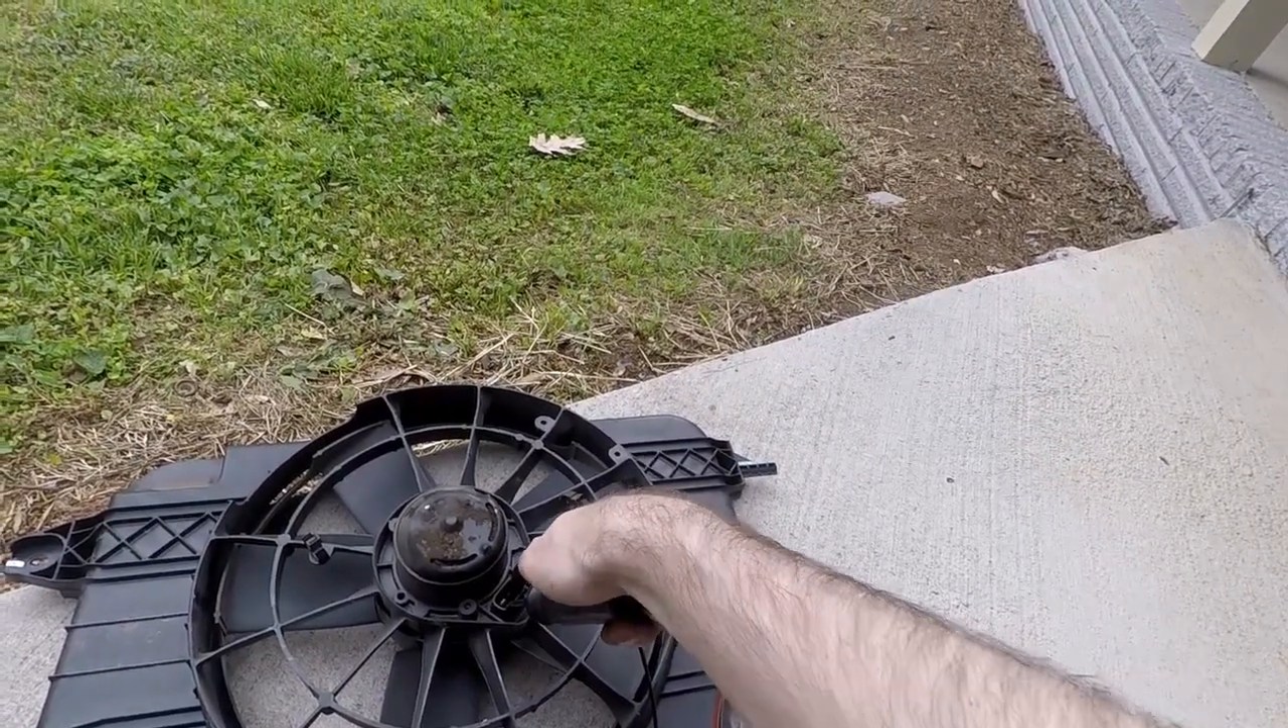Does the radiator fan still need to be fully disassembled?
Yes.